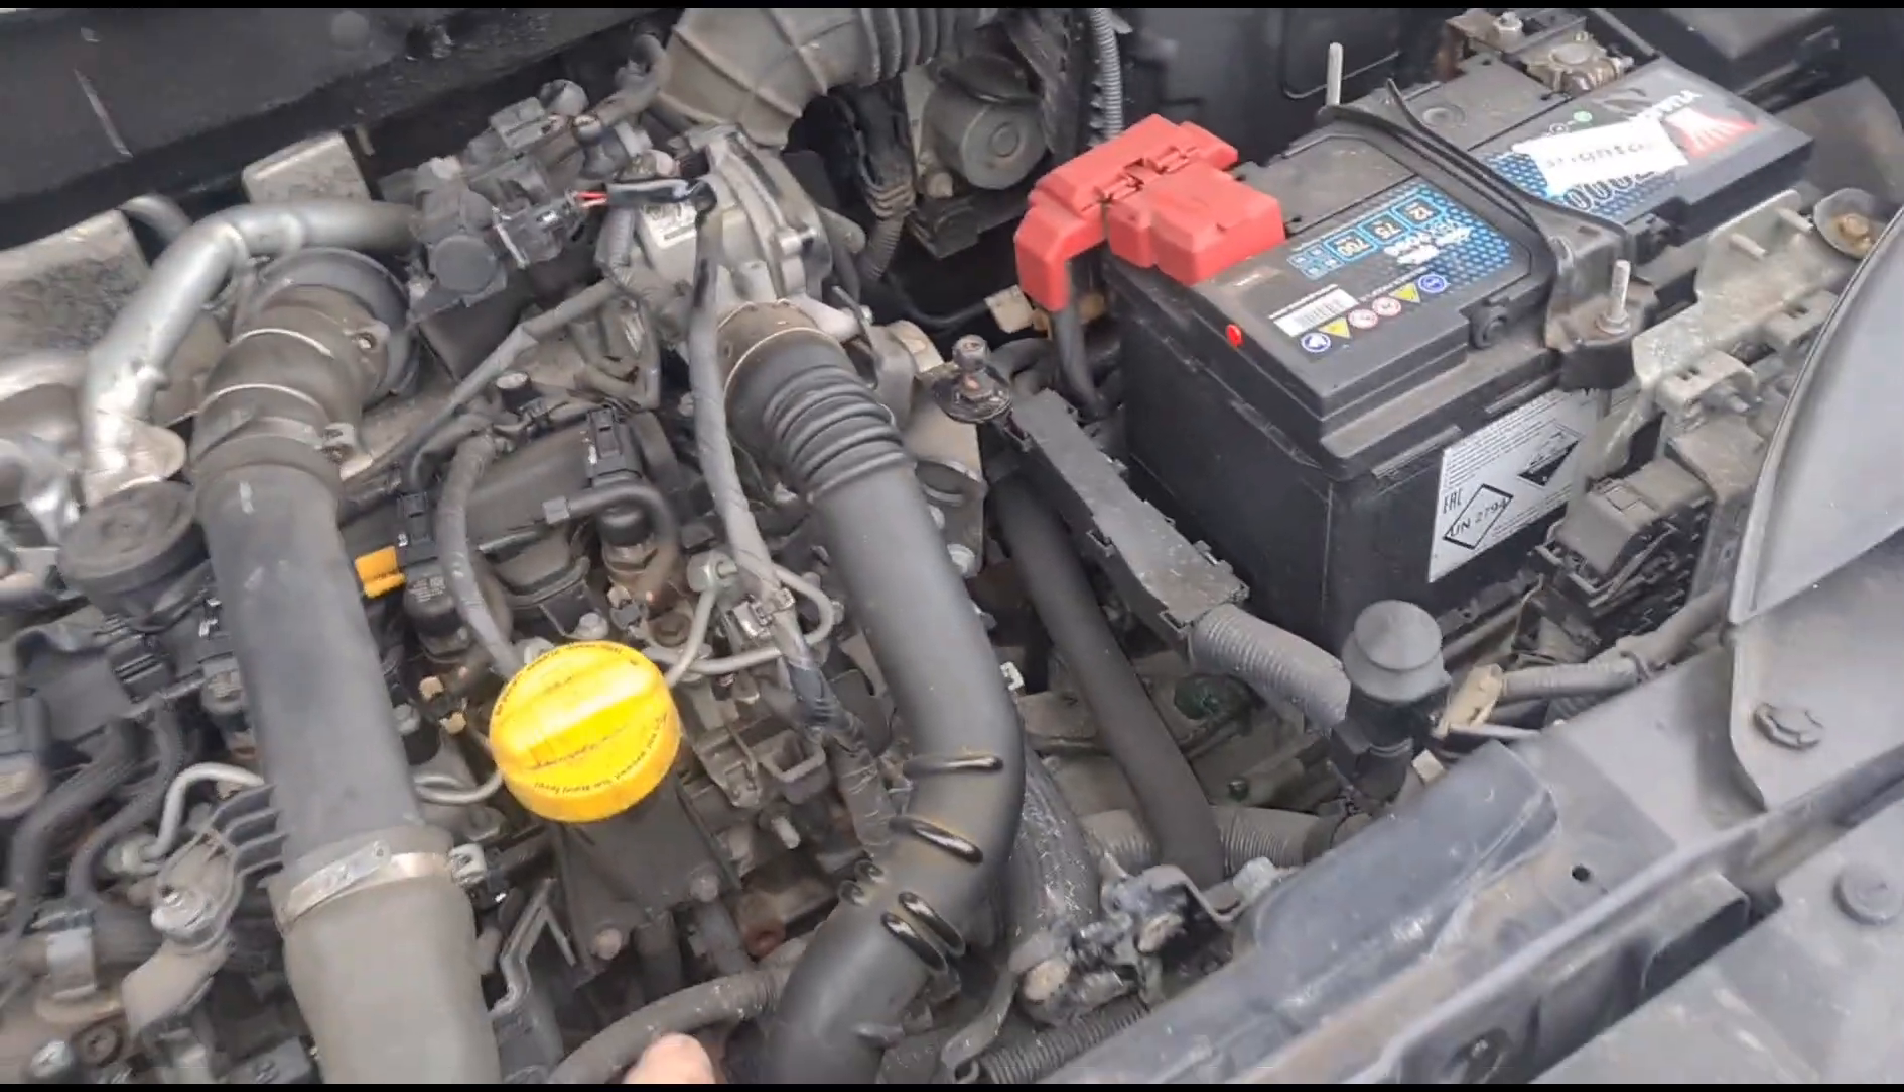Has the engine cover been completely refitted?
No.